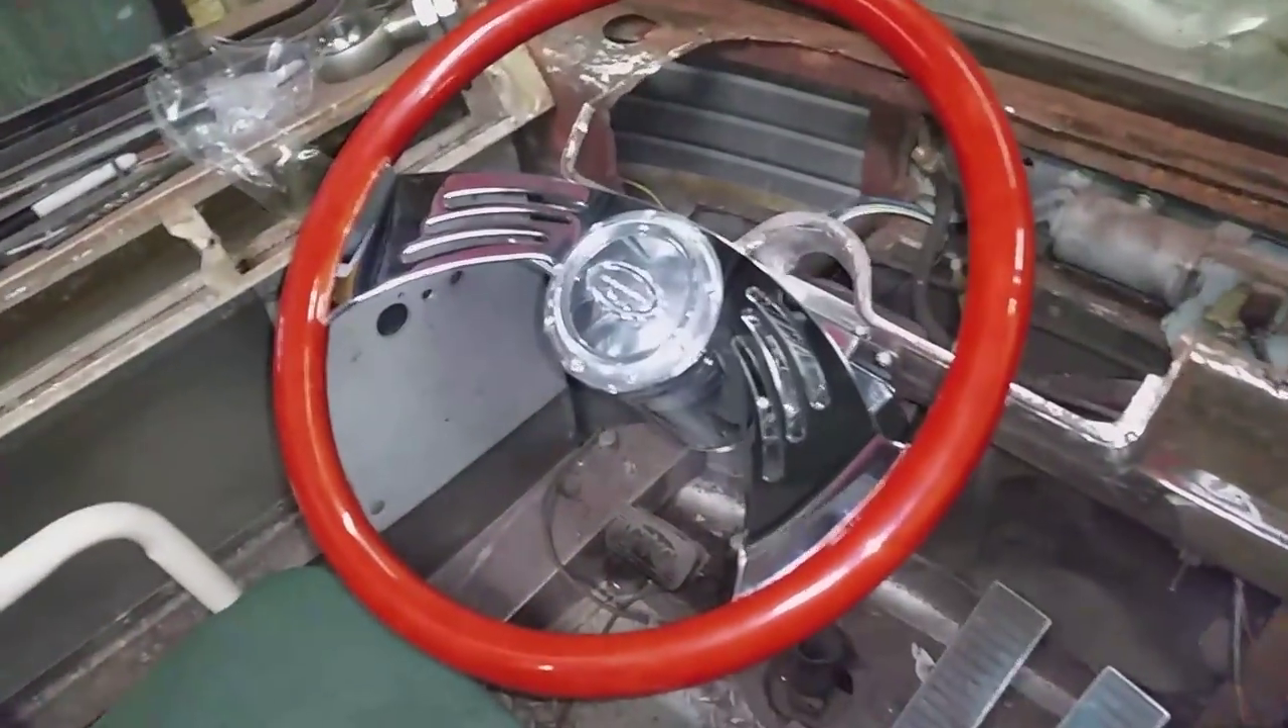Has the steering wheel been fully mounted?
Yes.